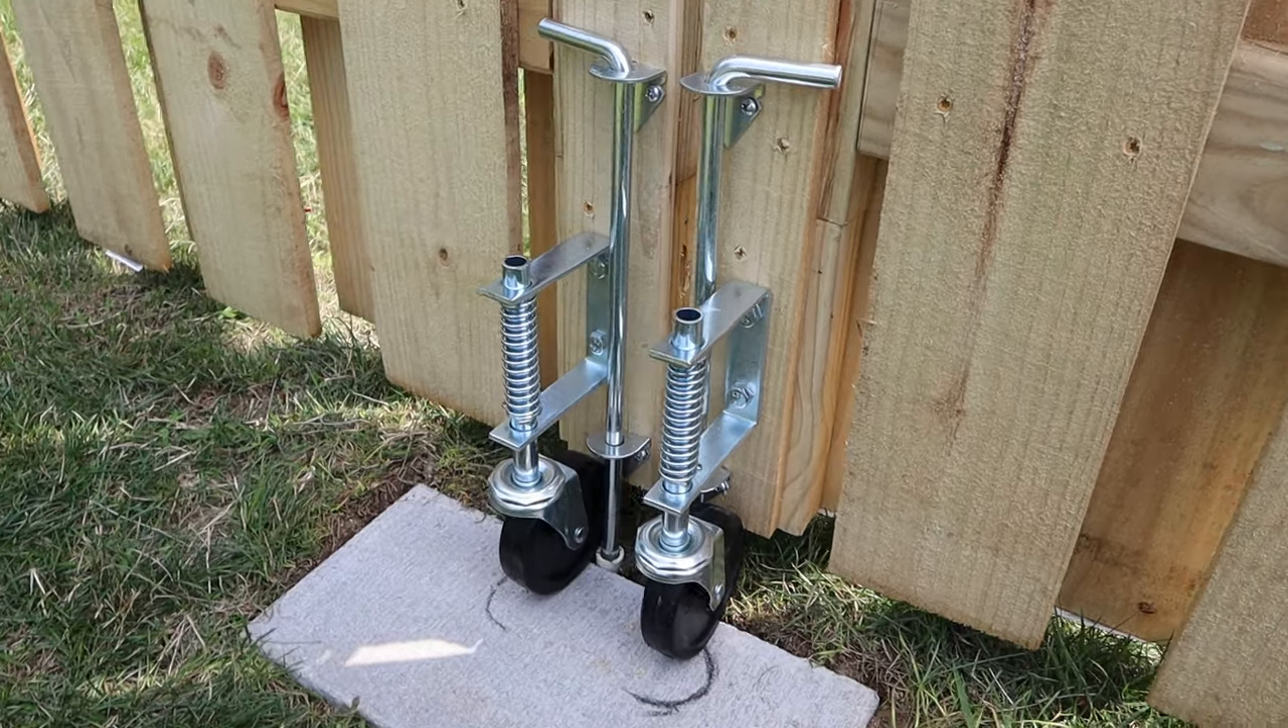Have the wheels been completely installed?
Yes.